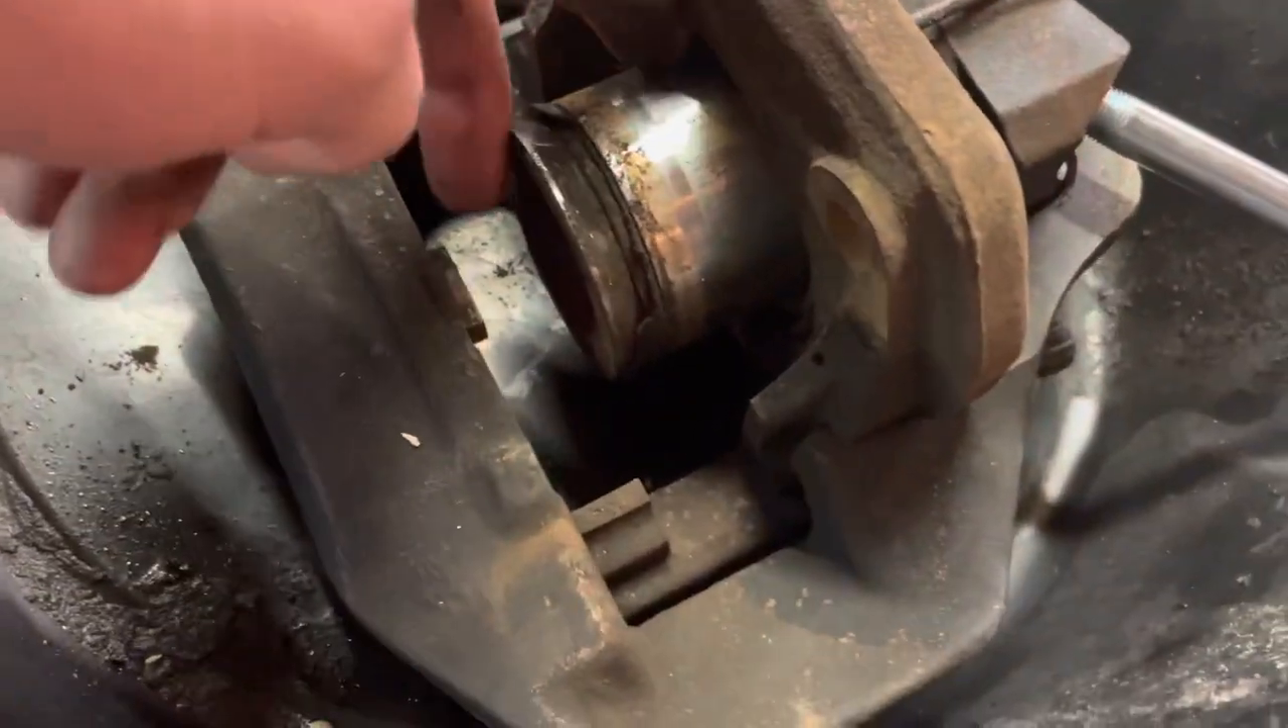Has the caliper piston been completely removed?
No.